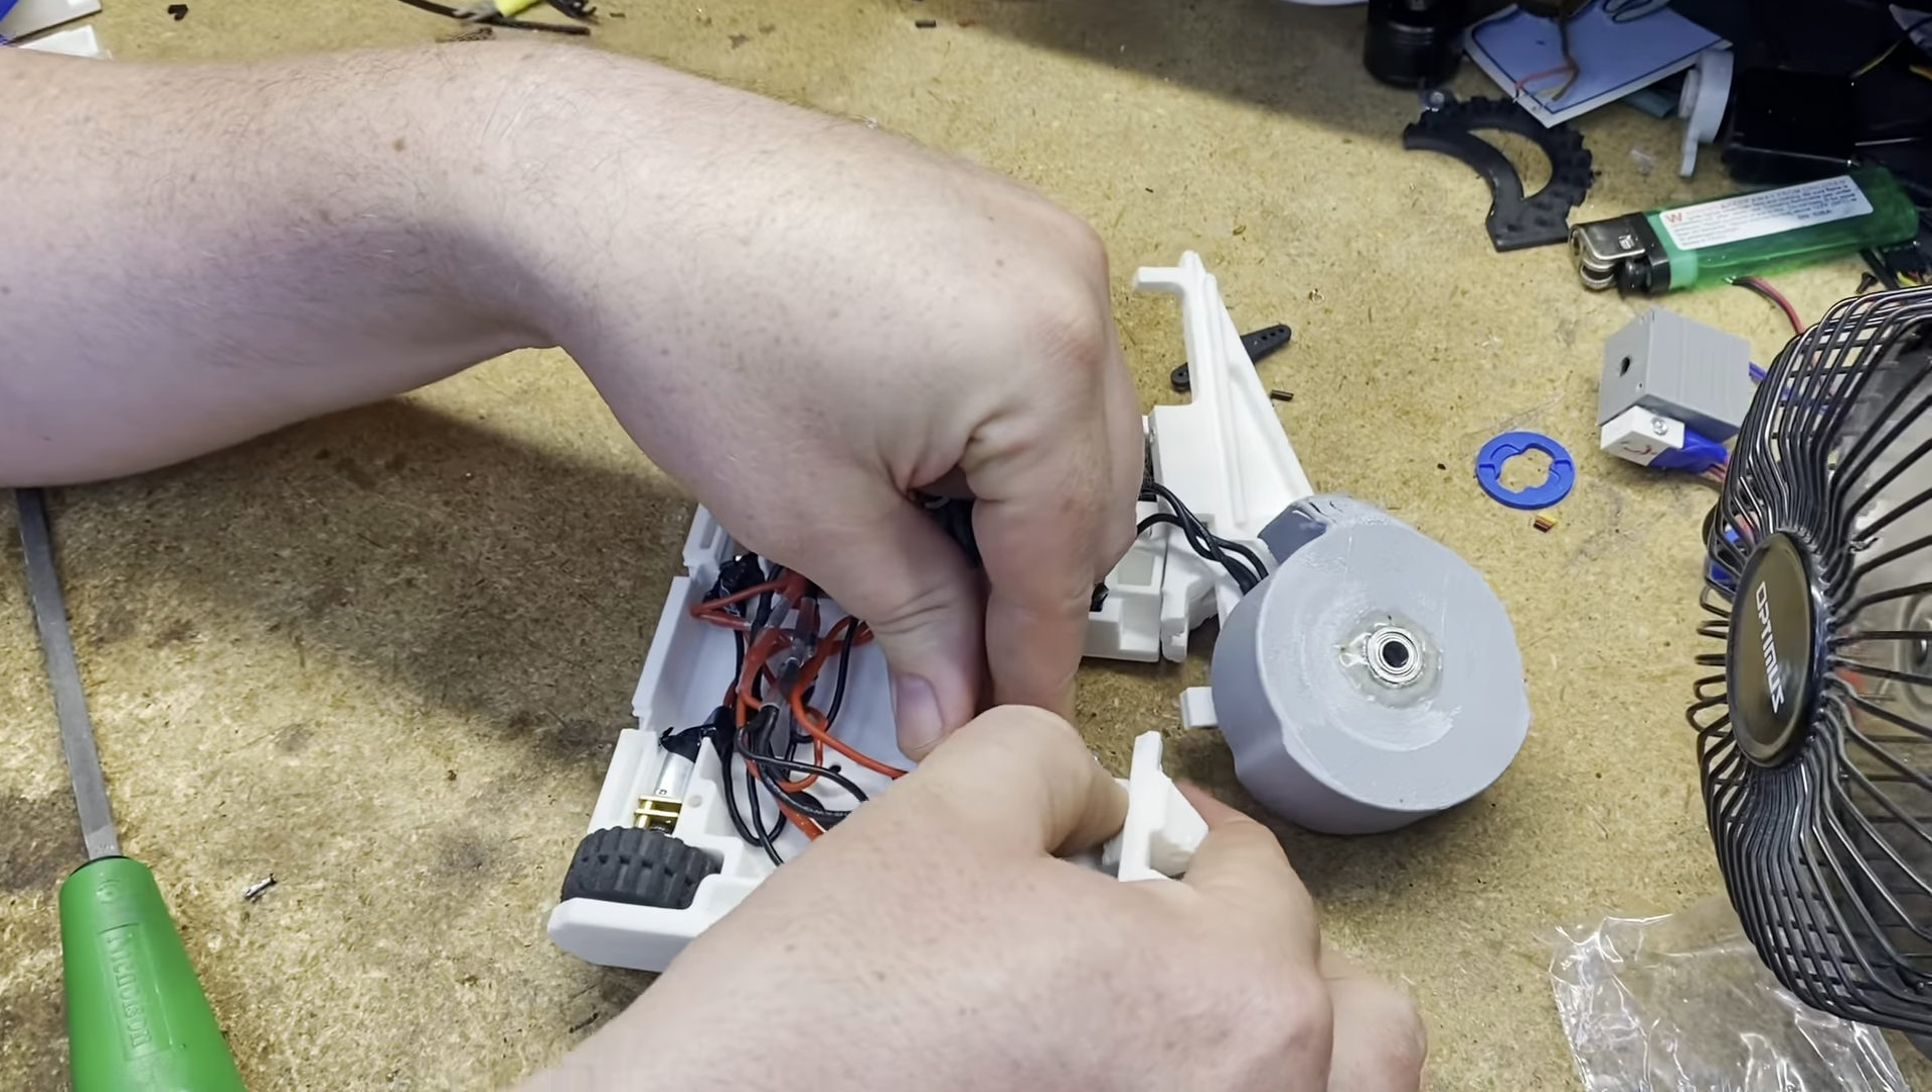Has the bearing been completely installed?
Yes.